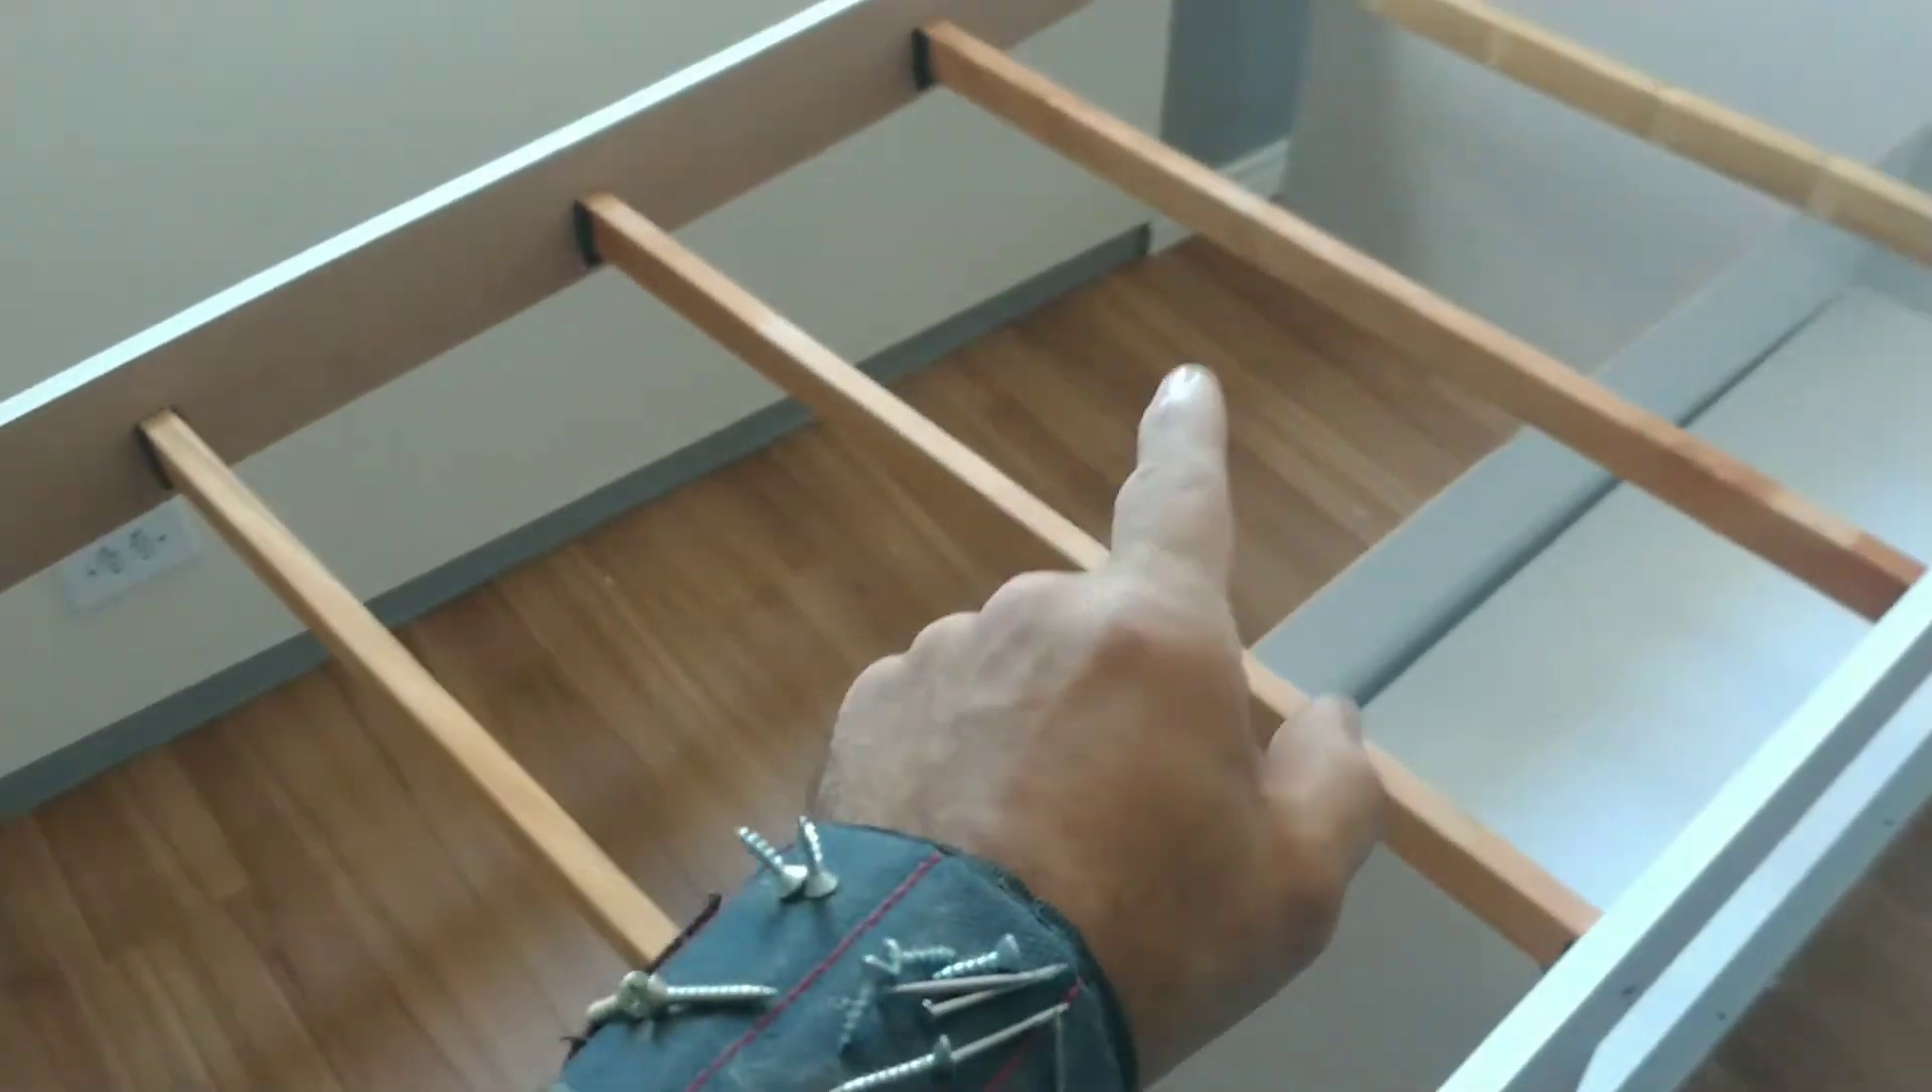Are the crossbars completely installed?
Yes.